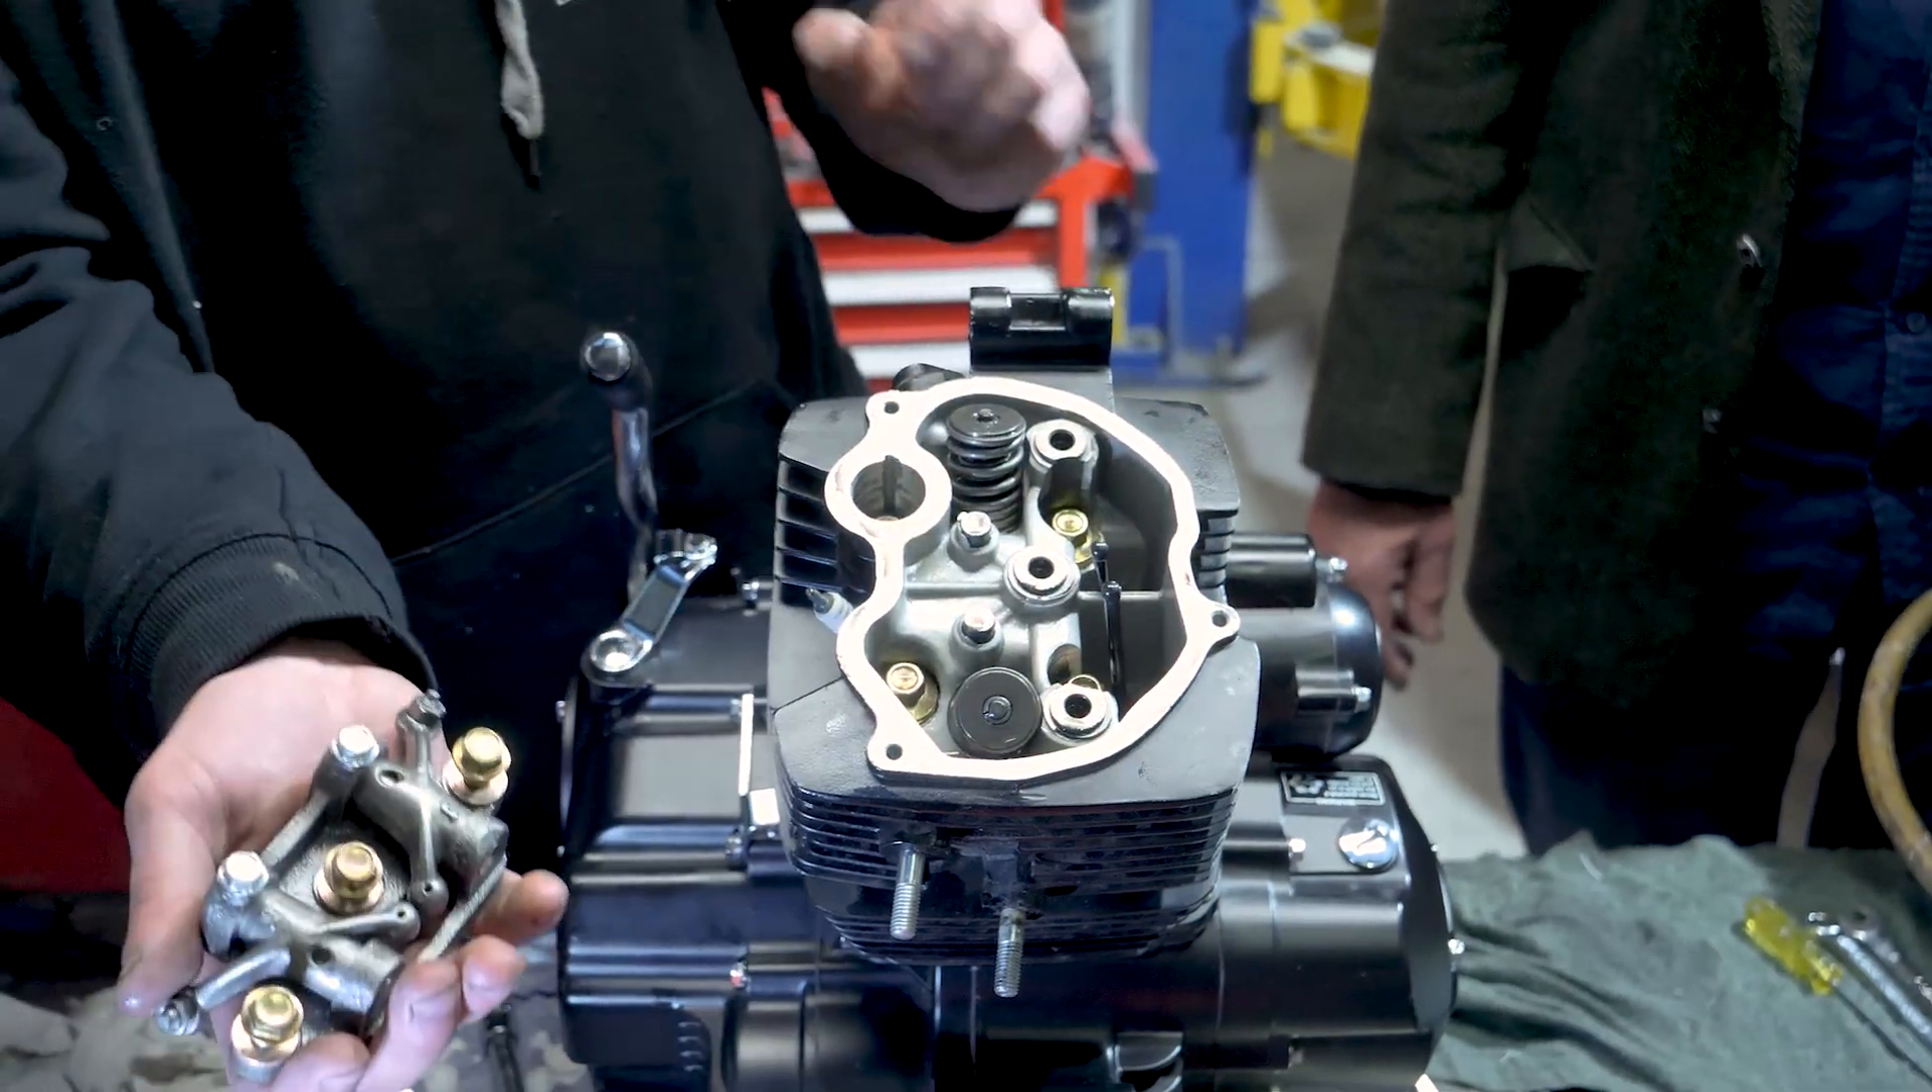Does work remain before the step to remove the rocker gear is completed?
No.